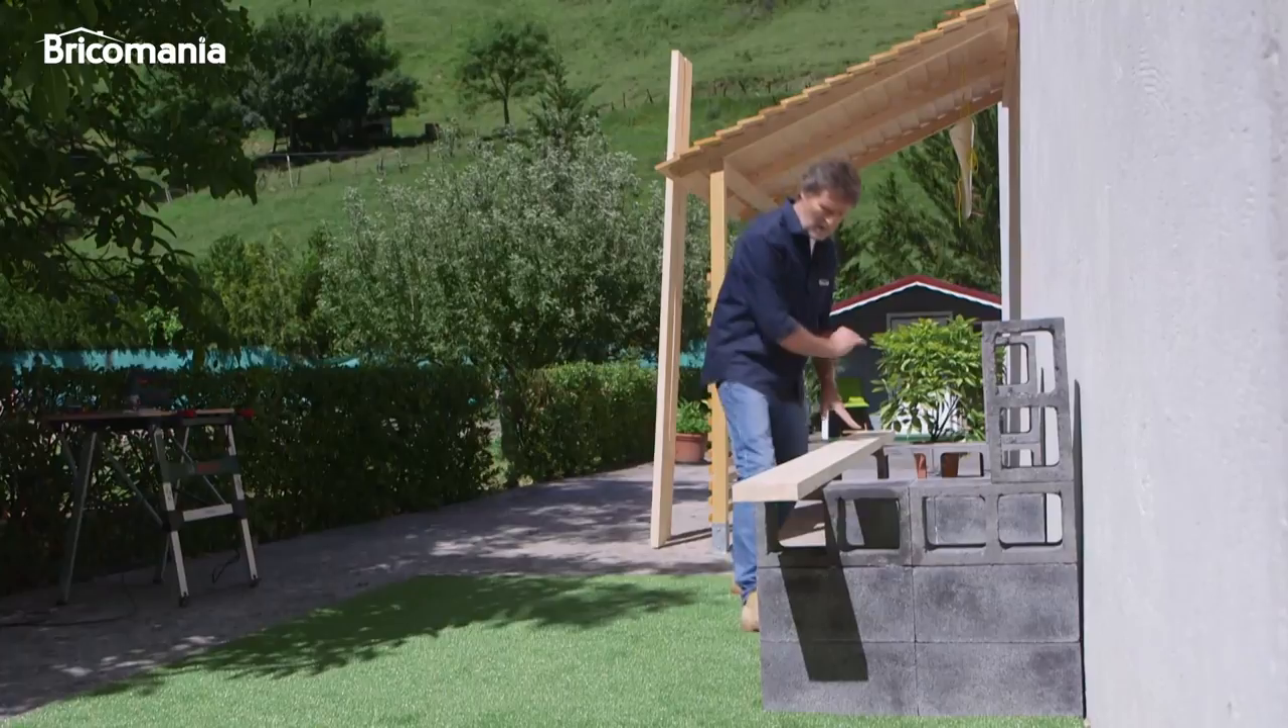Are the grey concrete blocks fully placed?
Yes.